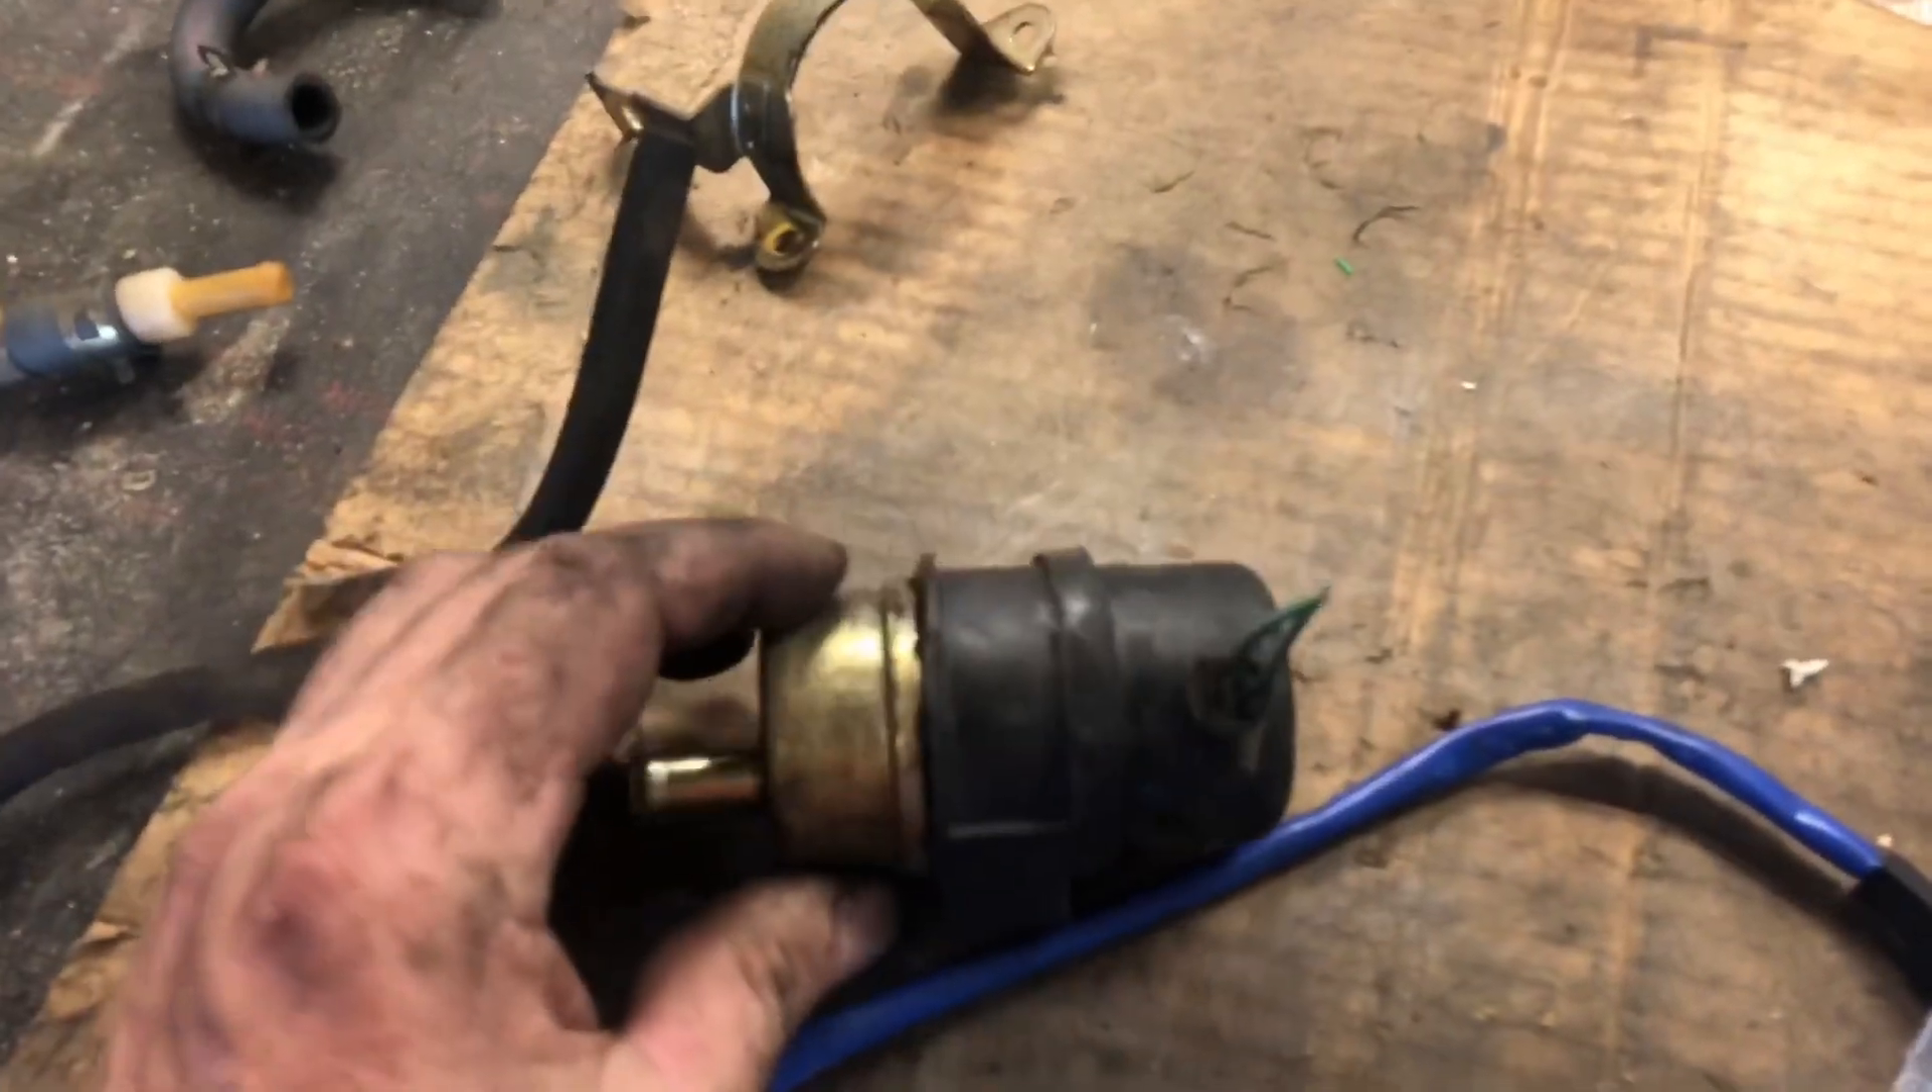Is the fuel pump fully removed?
Yes.